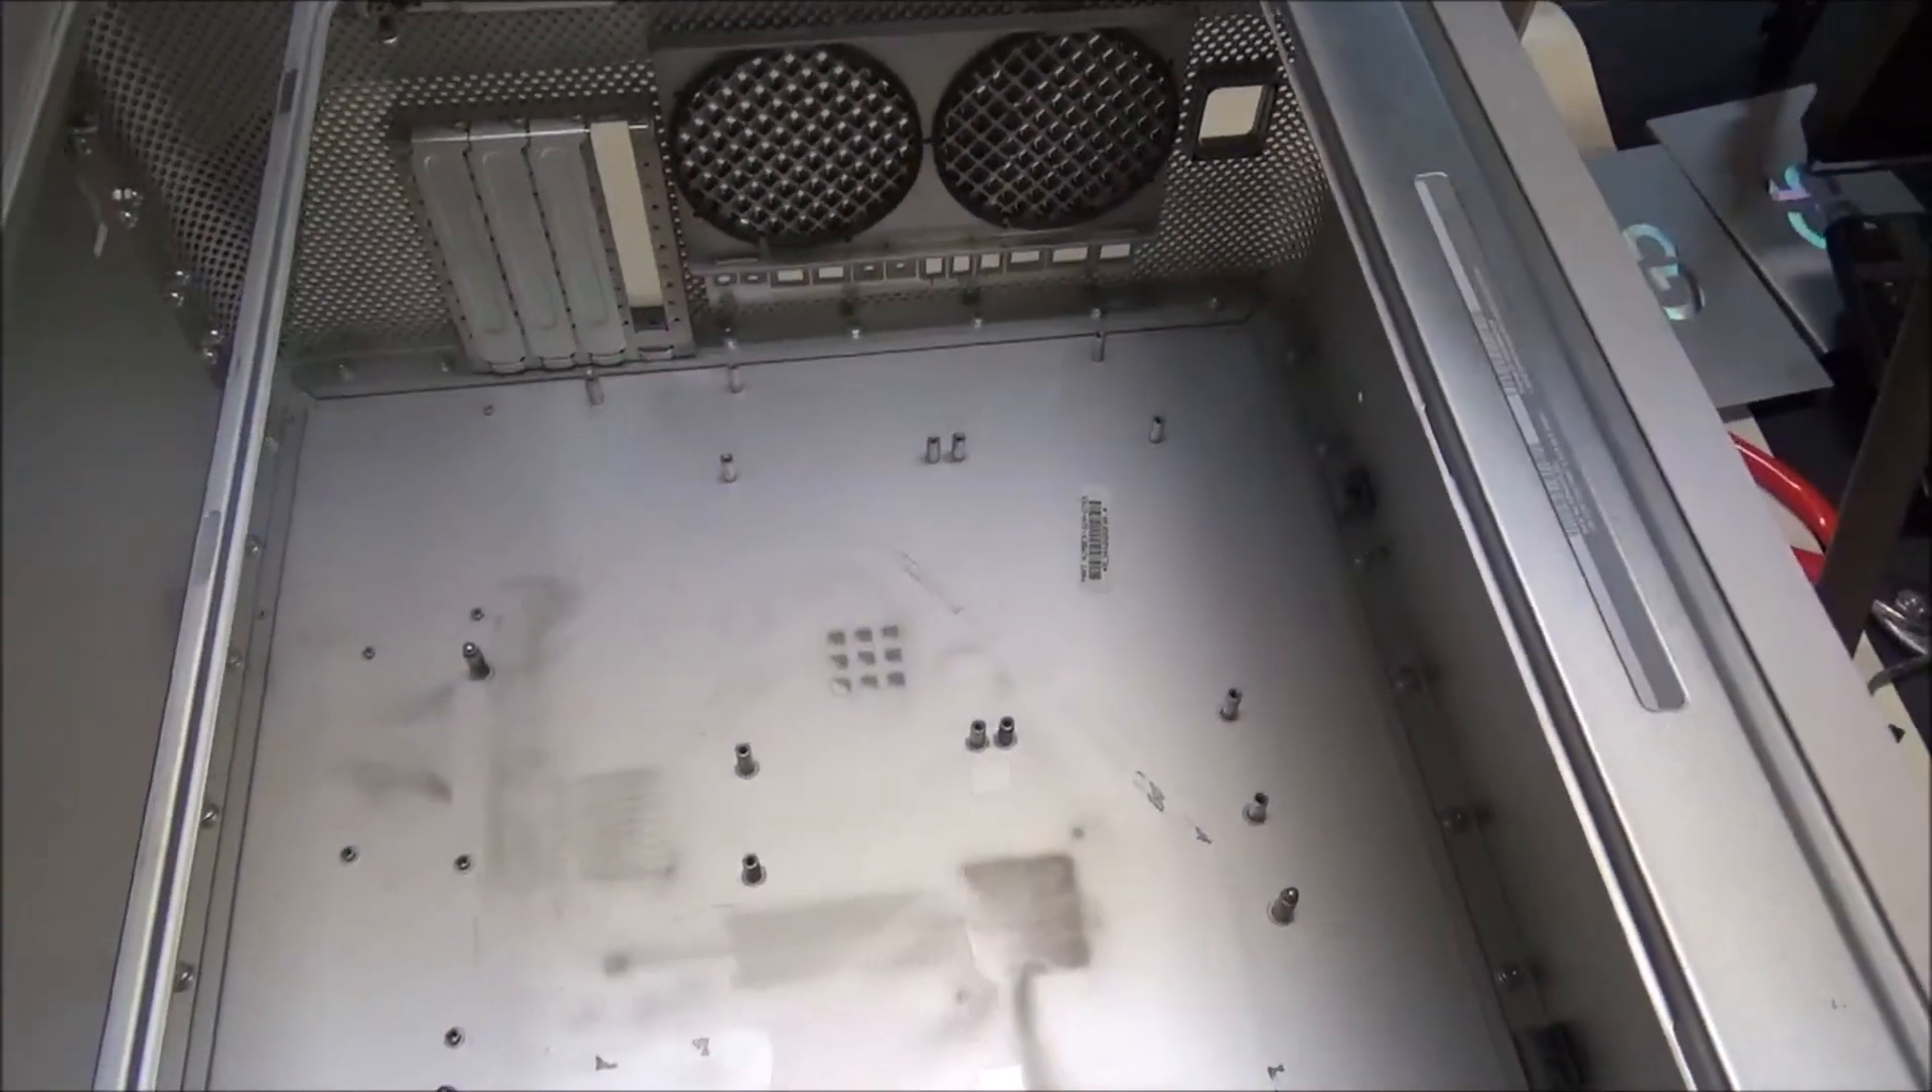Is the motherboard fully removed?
Yes.